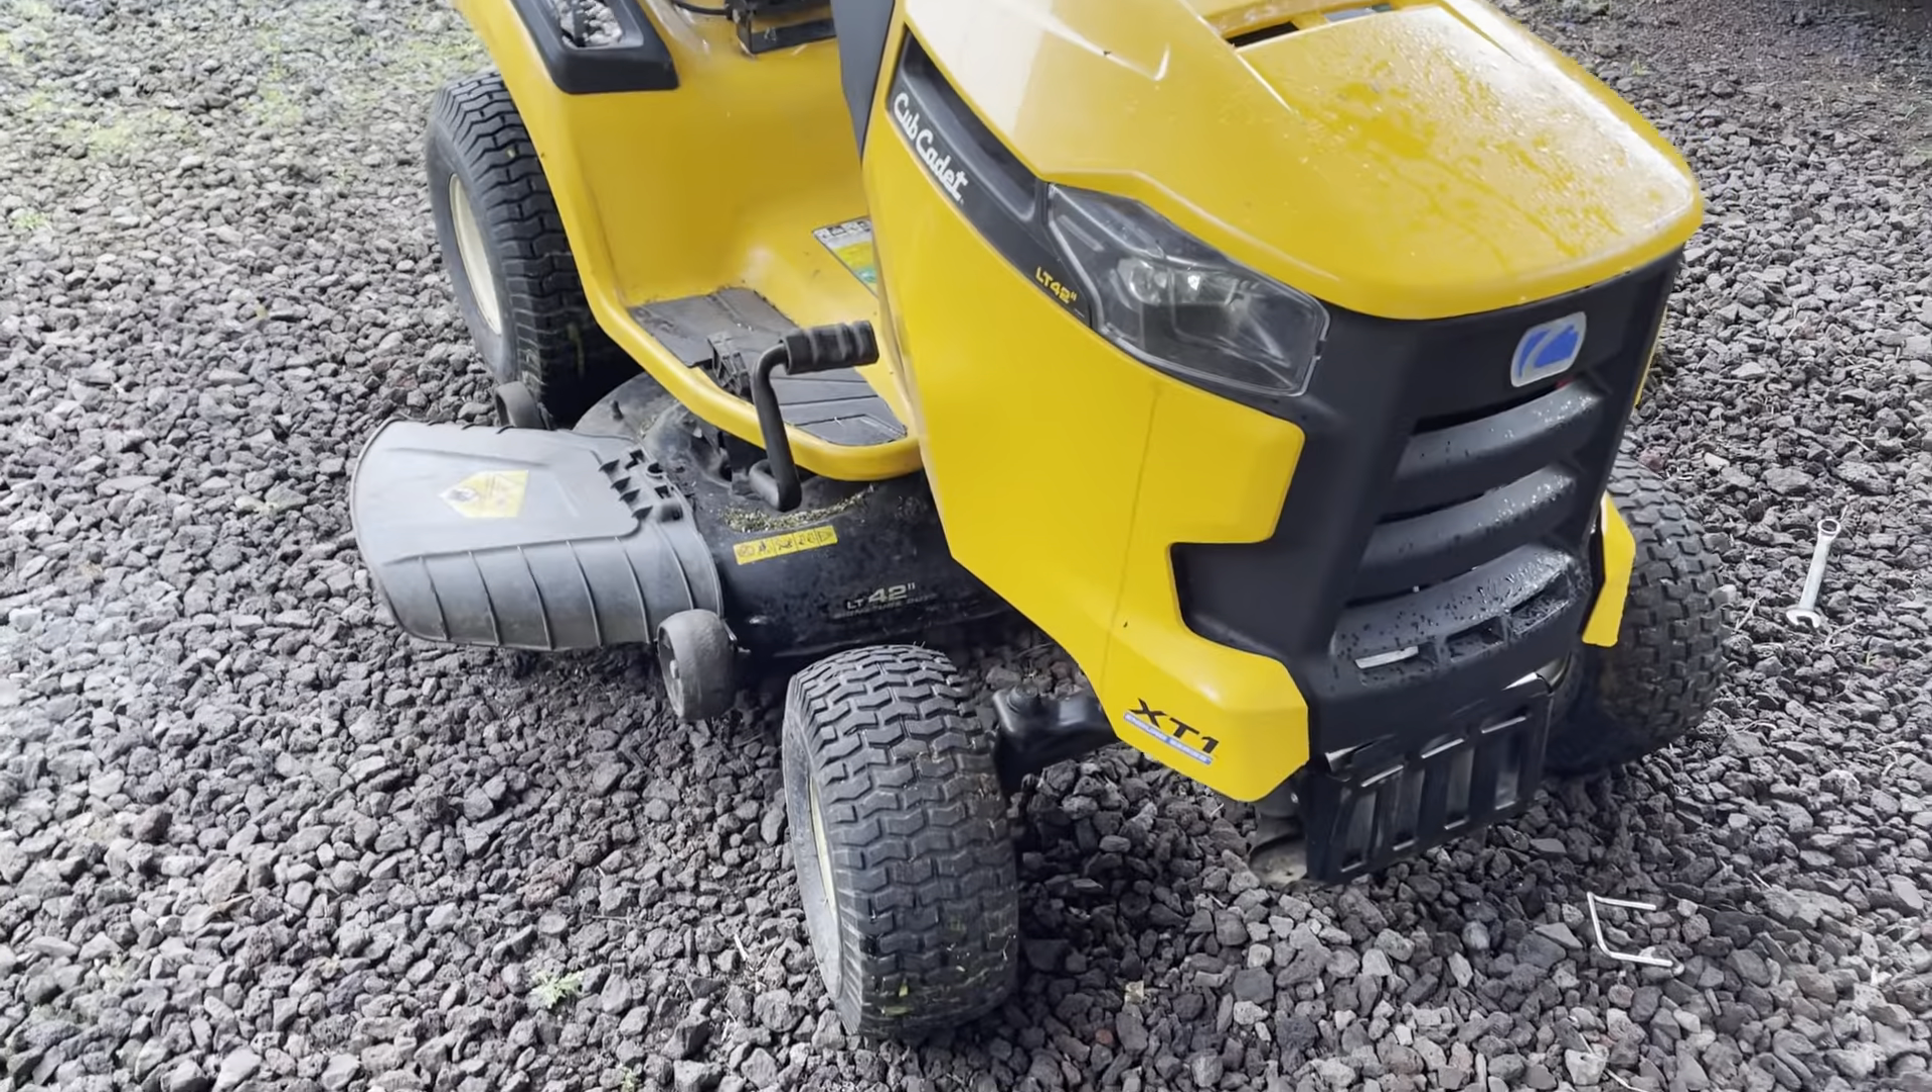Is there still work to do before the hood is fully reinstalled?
No.